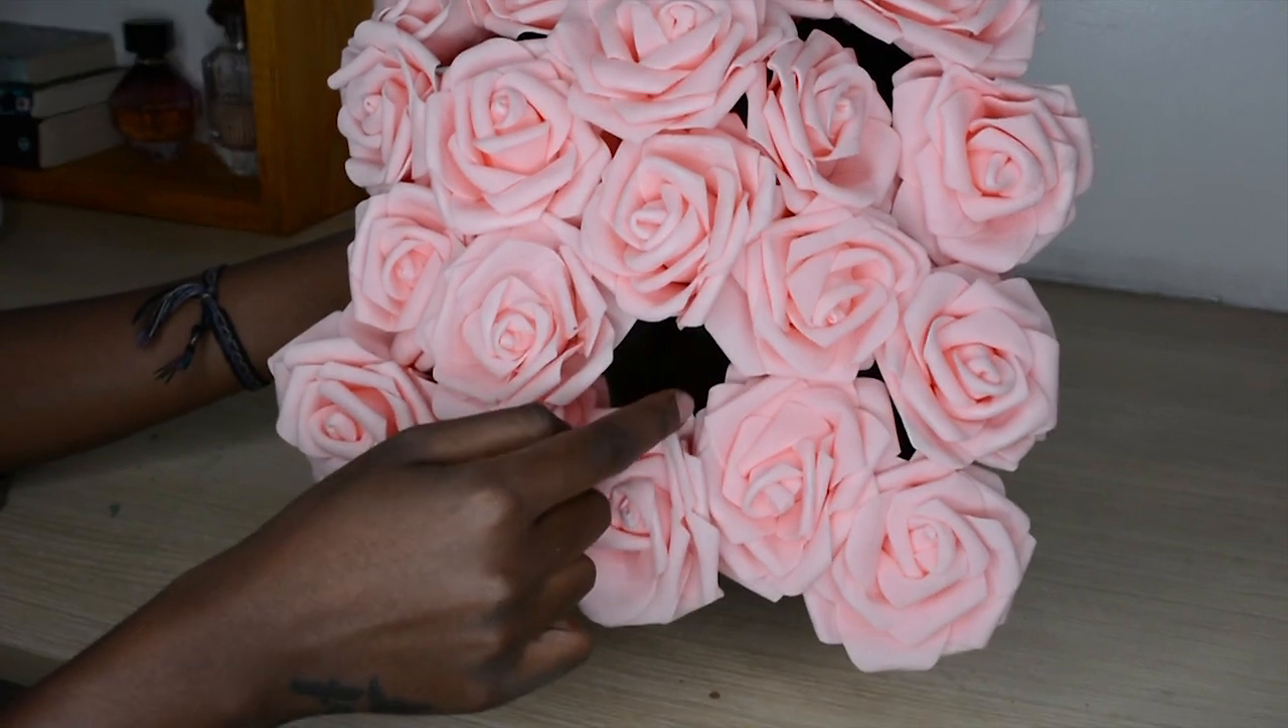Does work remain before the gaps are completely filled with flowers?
Yes.